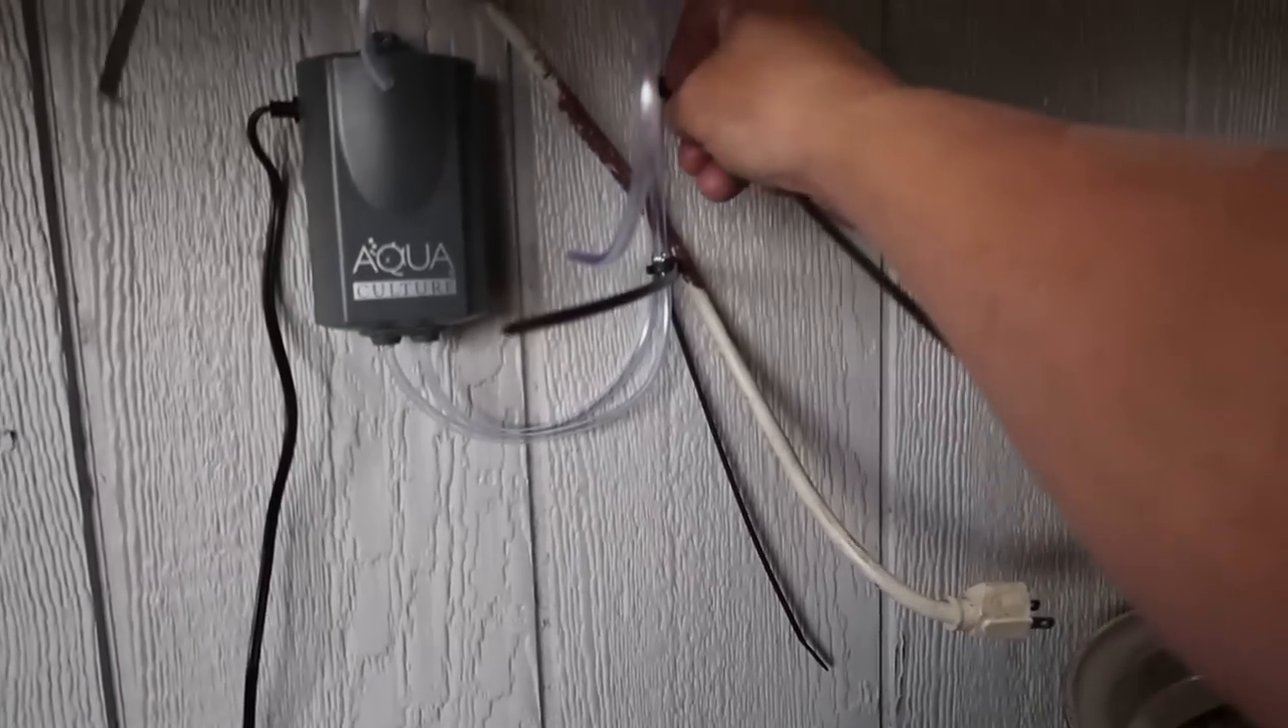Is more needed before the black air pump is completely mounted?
No.